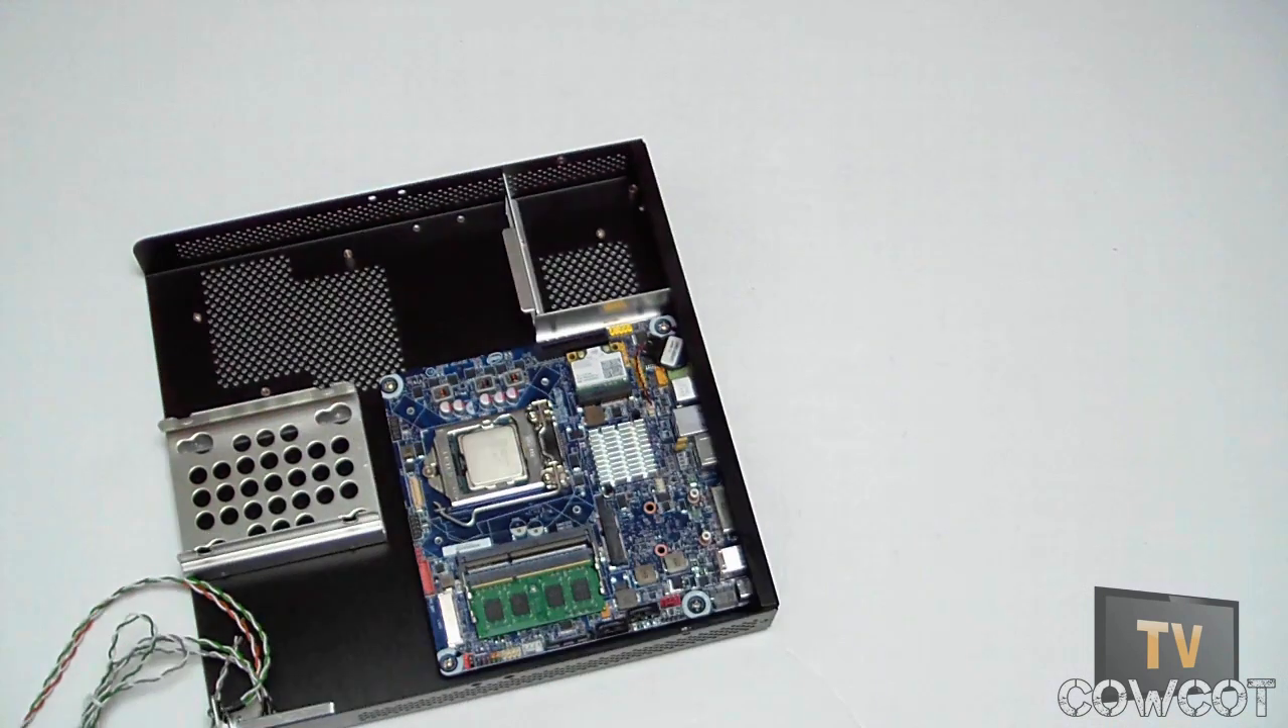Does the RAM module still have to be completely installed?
No.